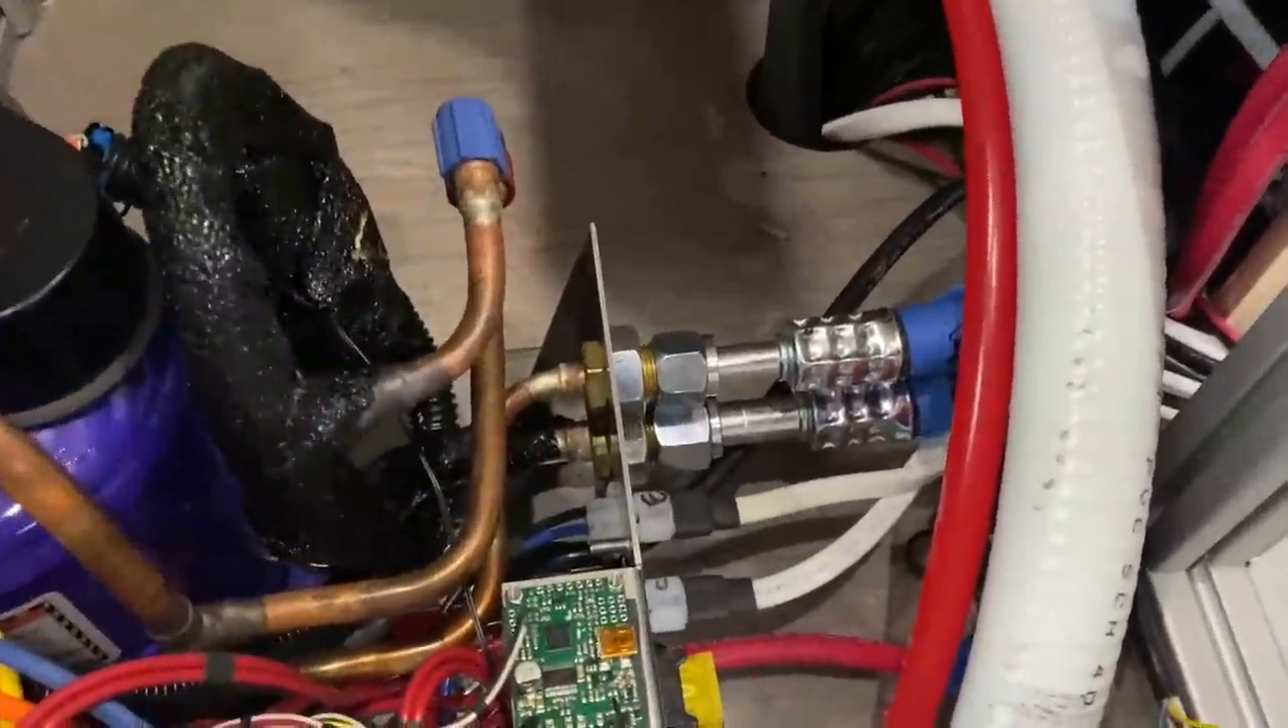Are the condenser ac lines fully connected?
Yes.